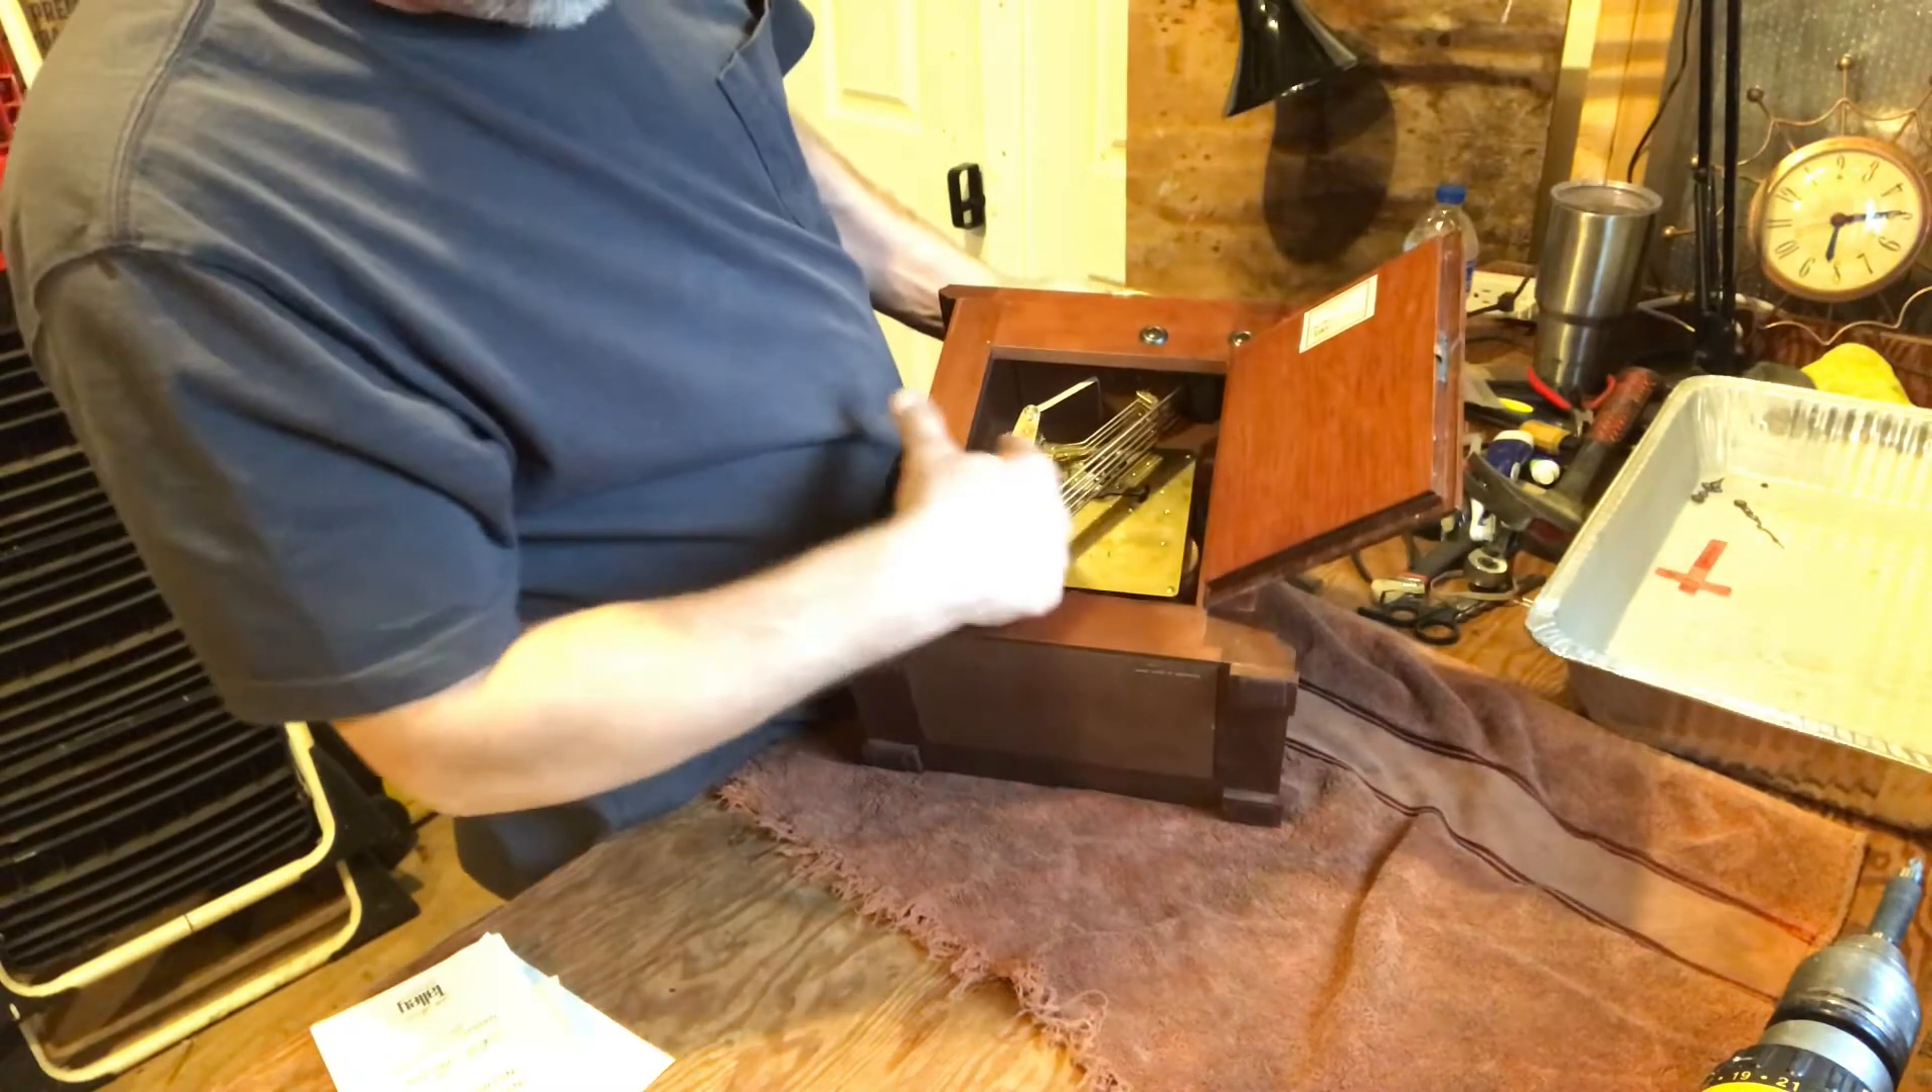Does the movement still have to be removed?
Yes.